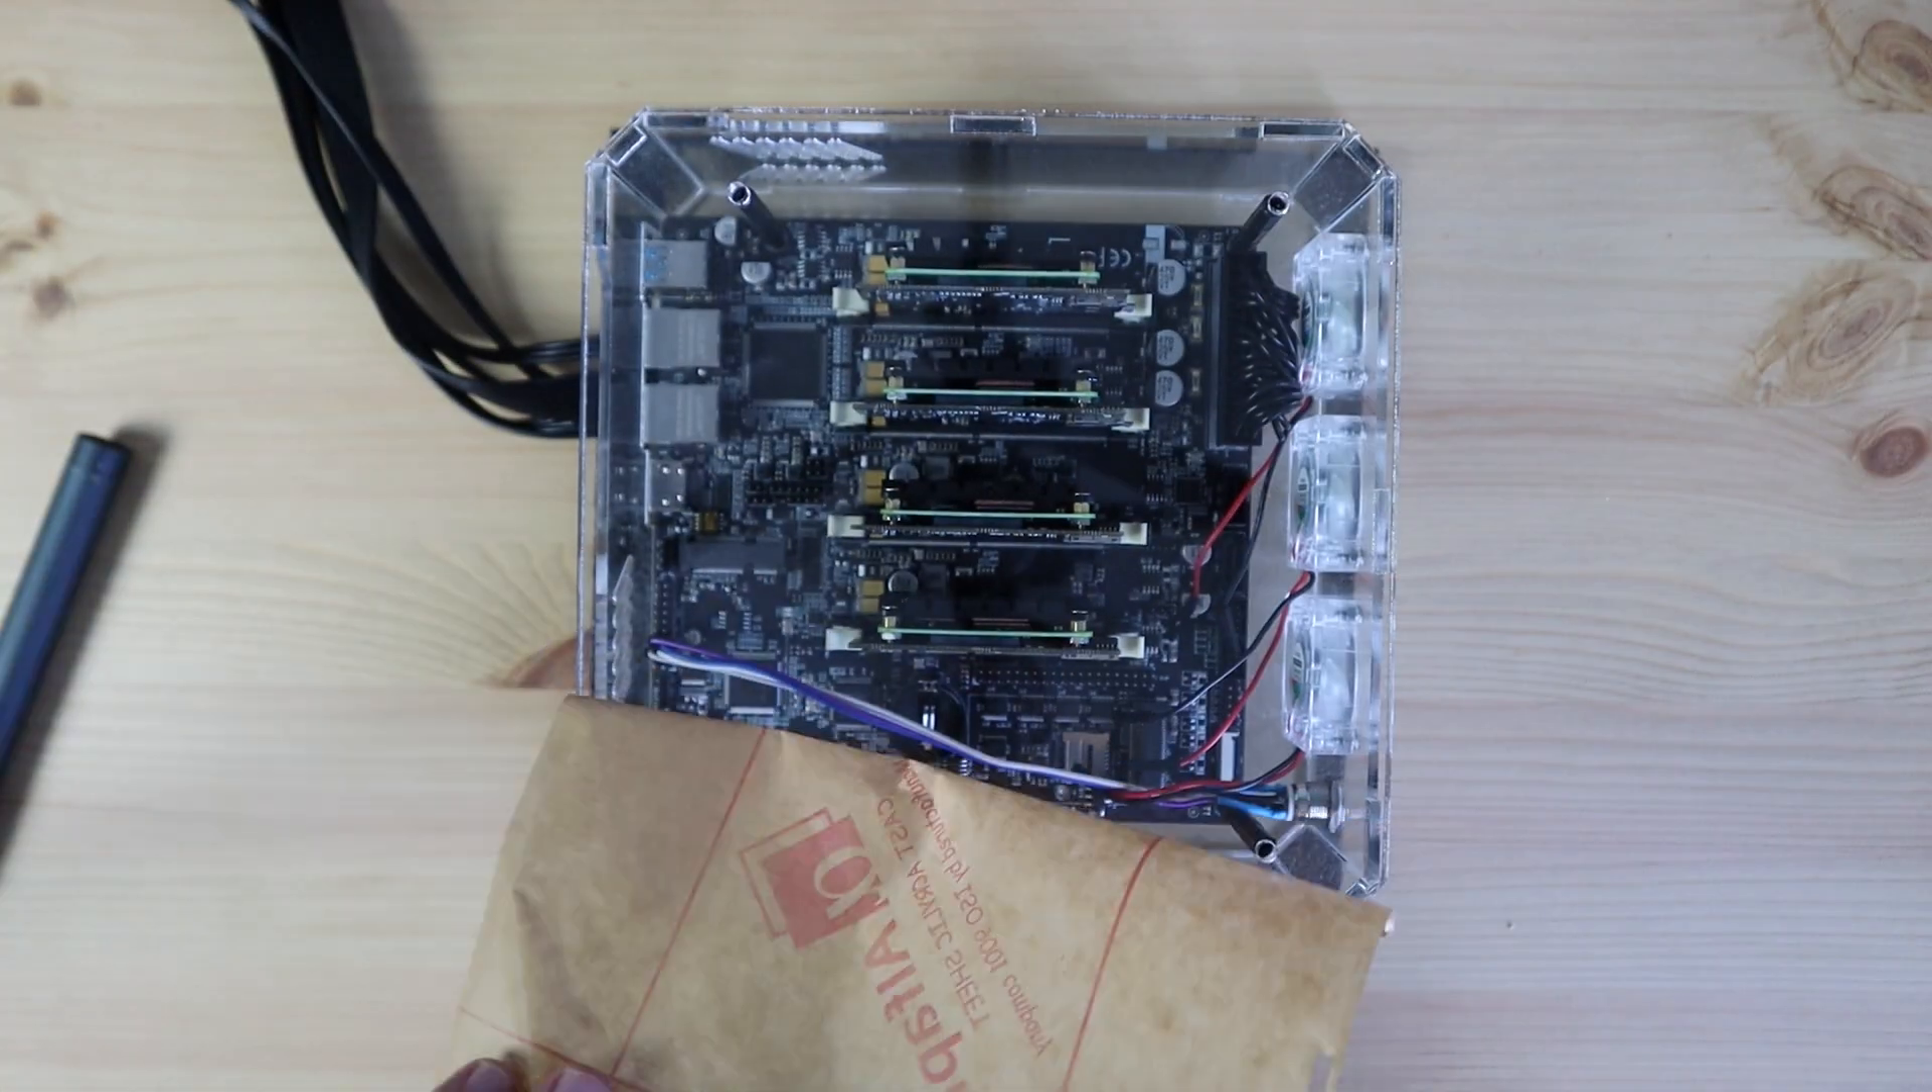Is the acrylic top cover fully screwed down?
No.